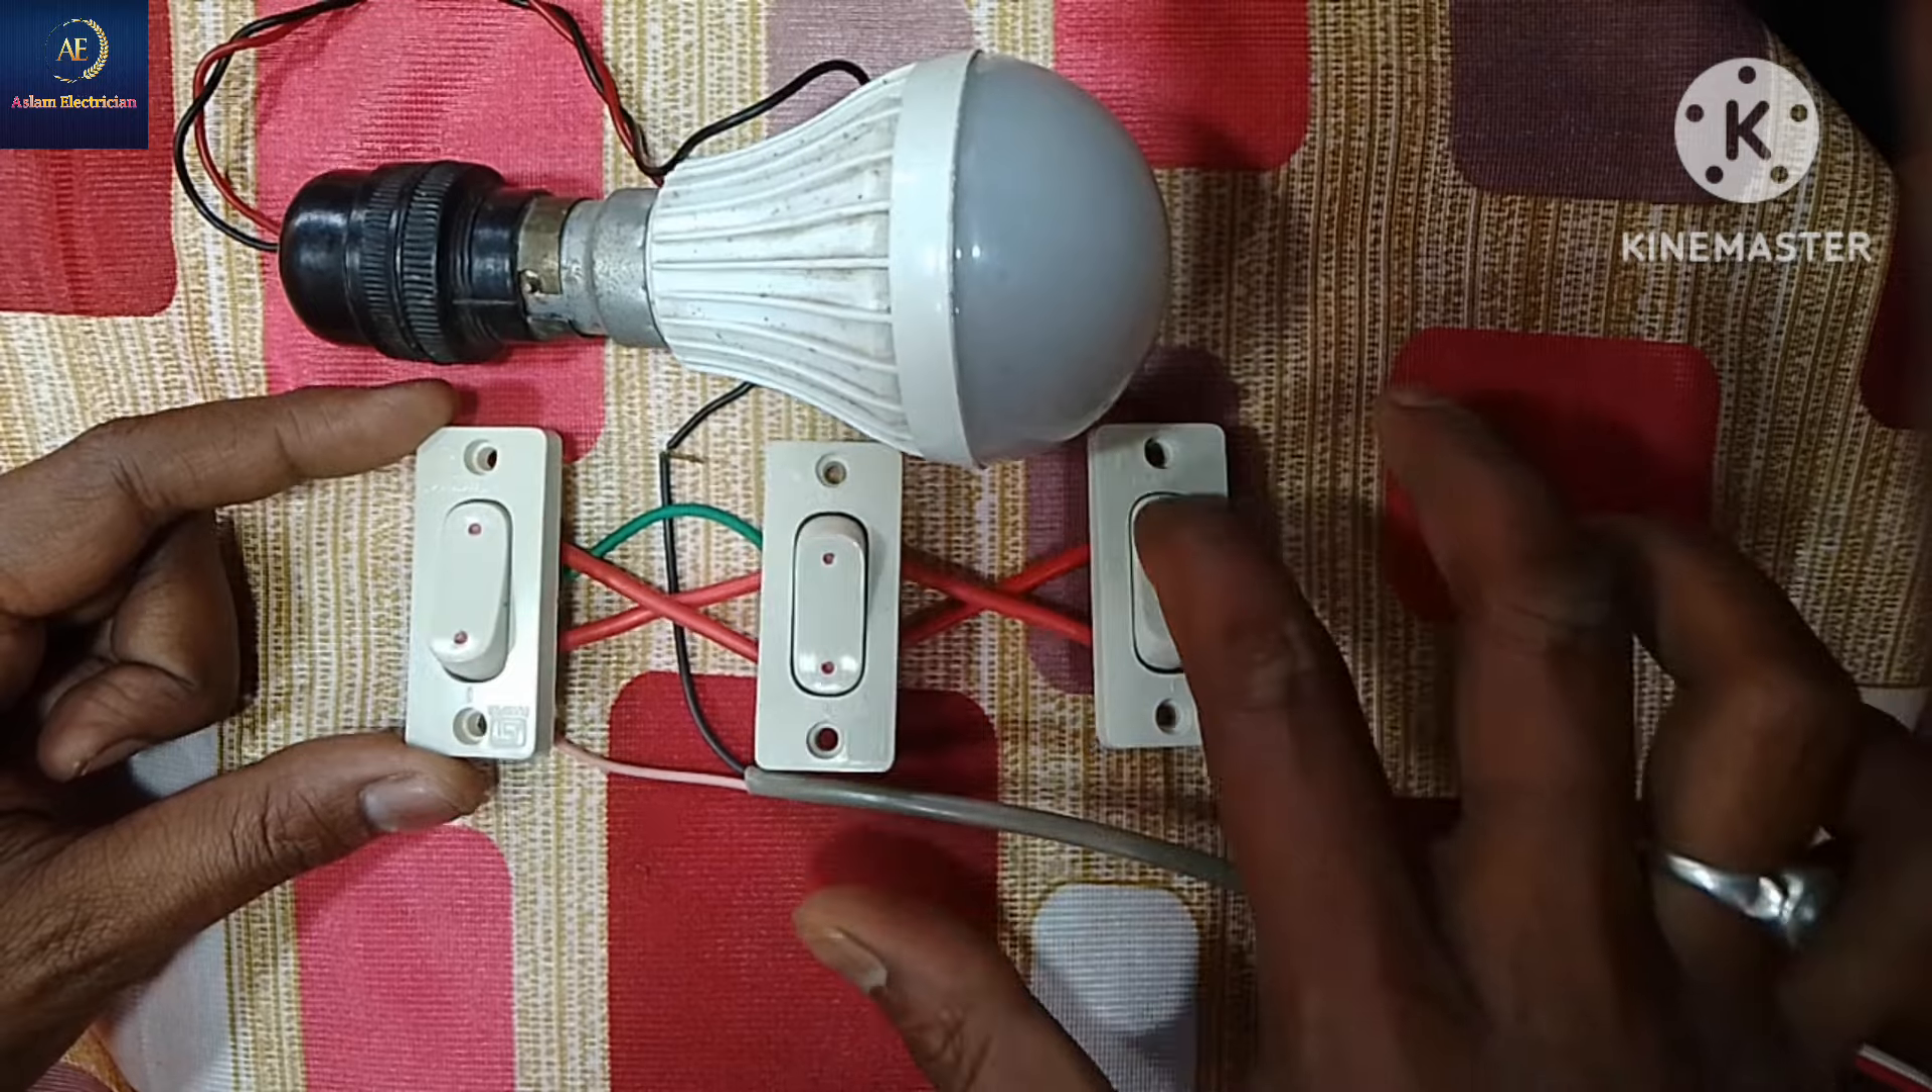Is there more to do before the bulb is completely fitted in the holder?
No.